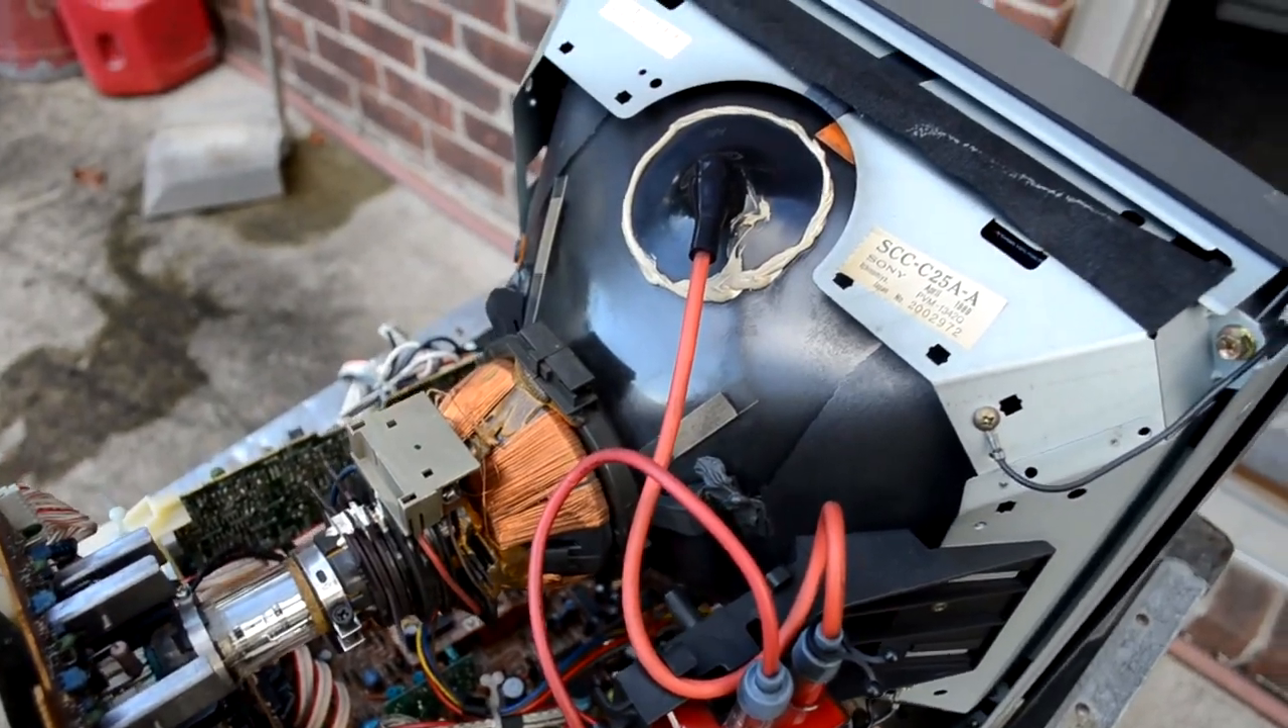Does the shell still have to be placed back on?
Yes.